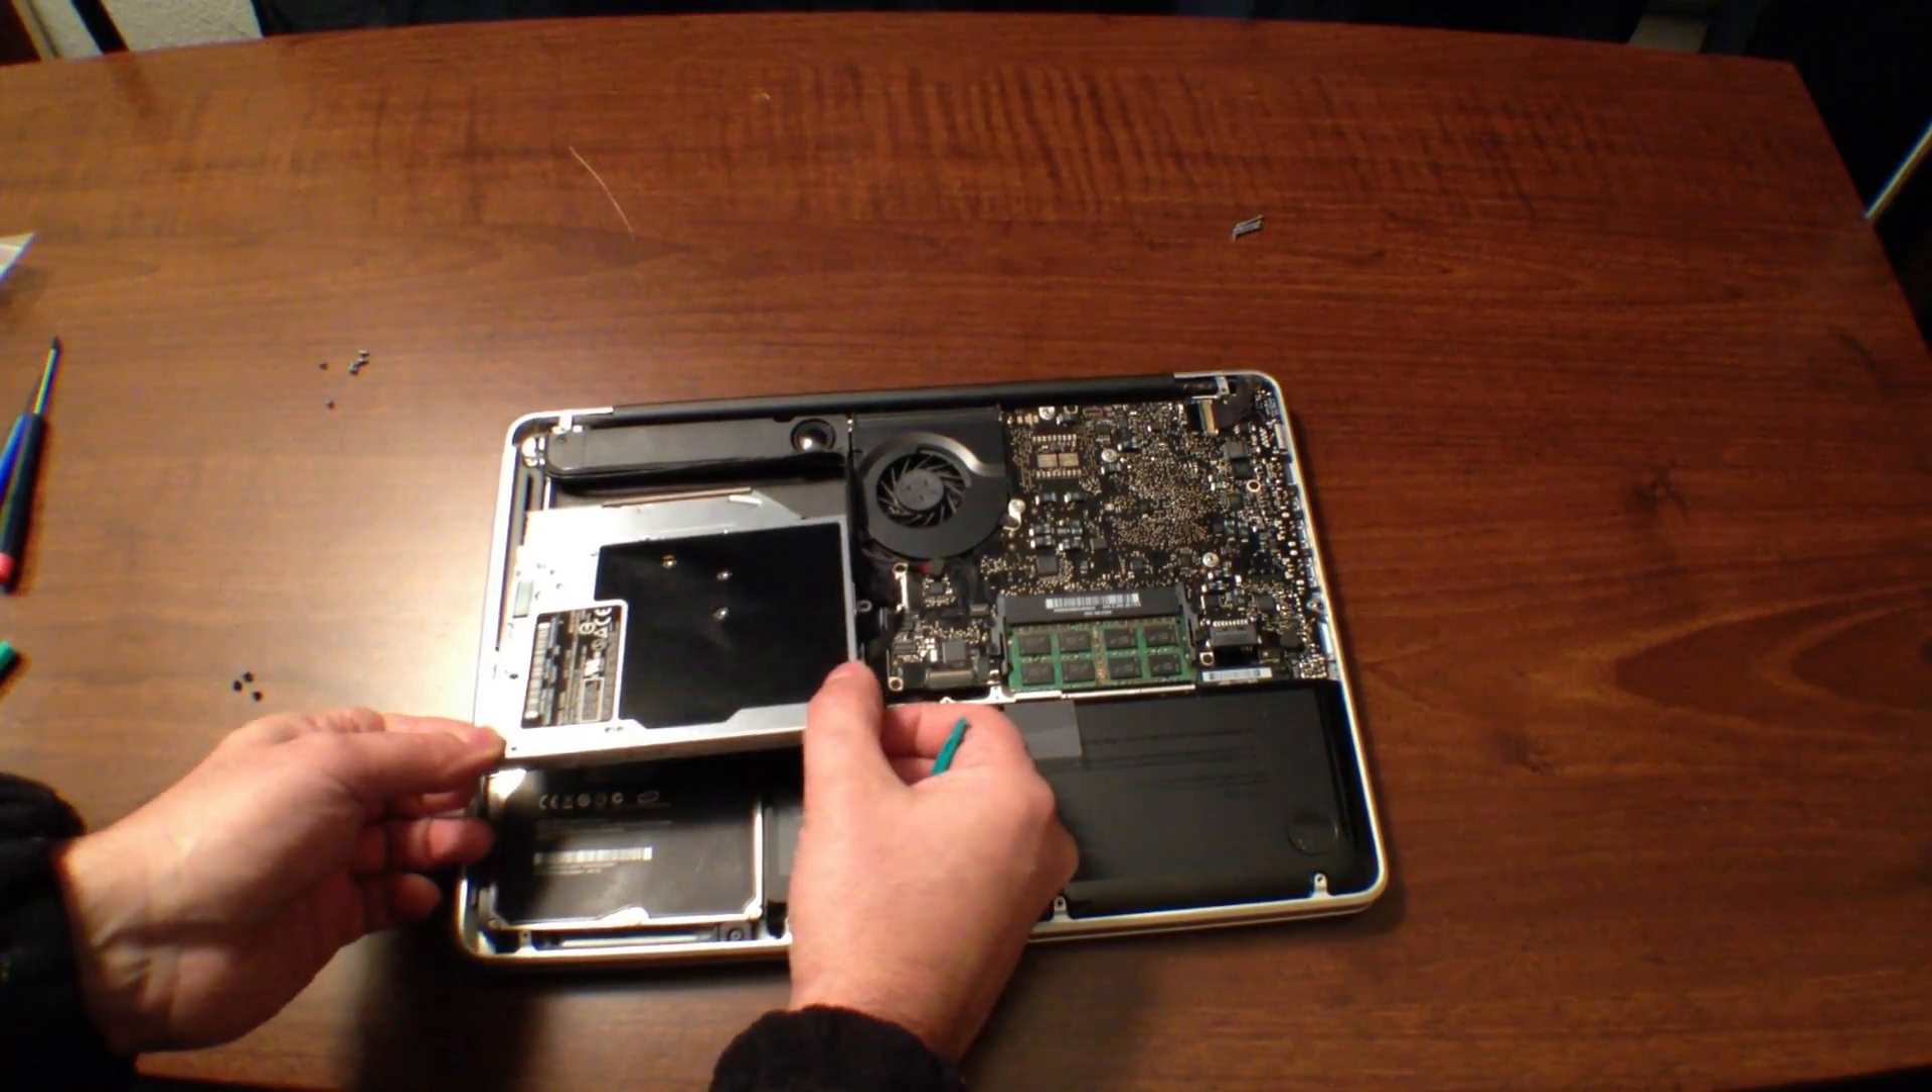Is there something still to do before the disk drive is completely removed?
Yes.